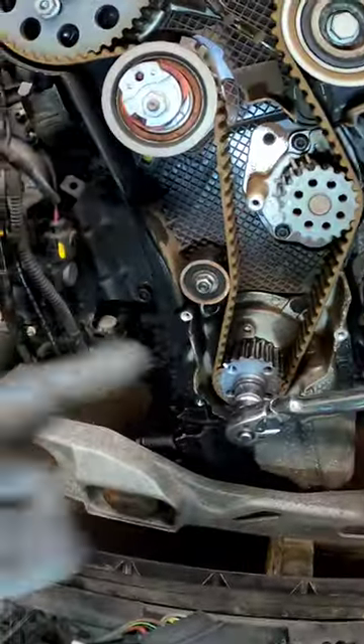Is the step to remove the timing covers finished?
Yes.